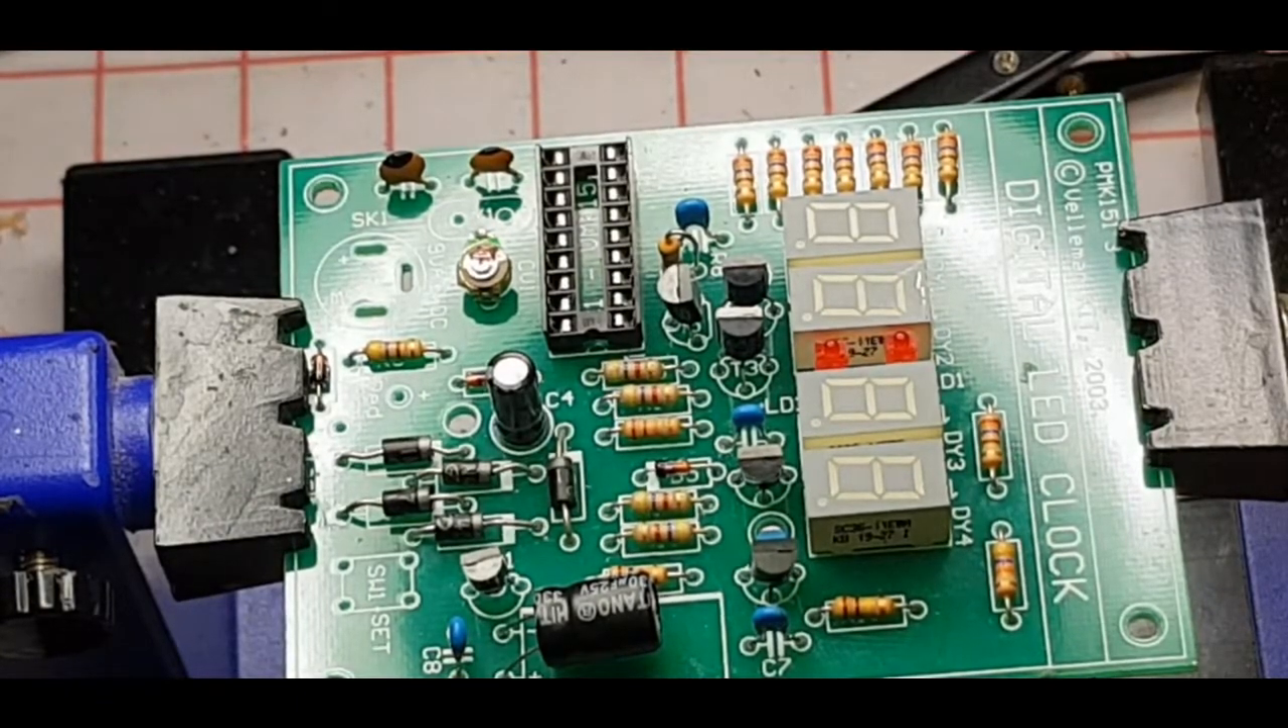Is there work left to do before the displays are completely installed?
No.